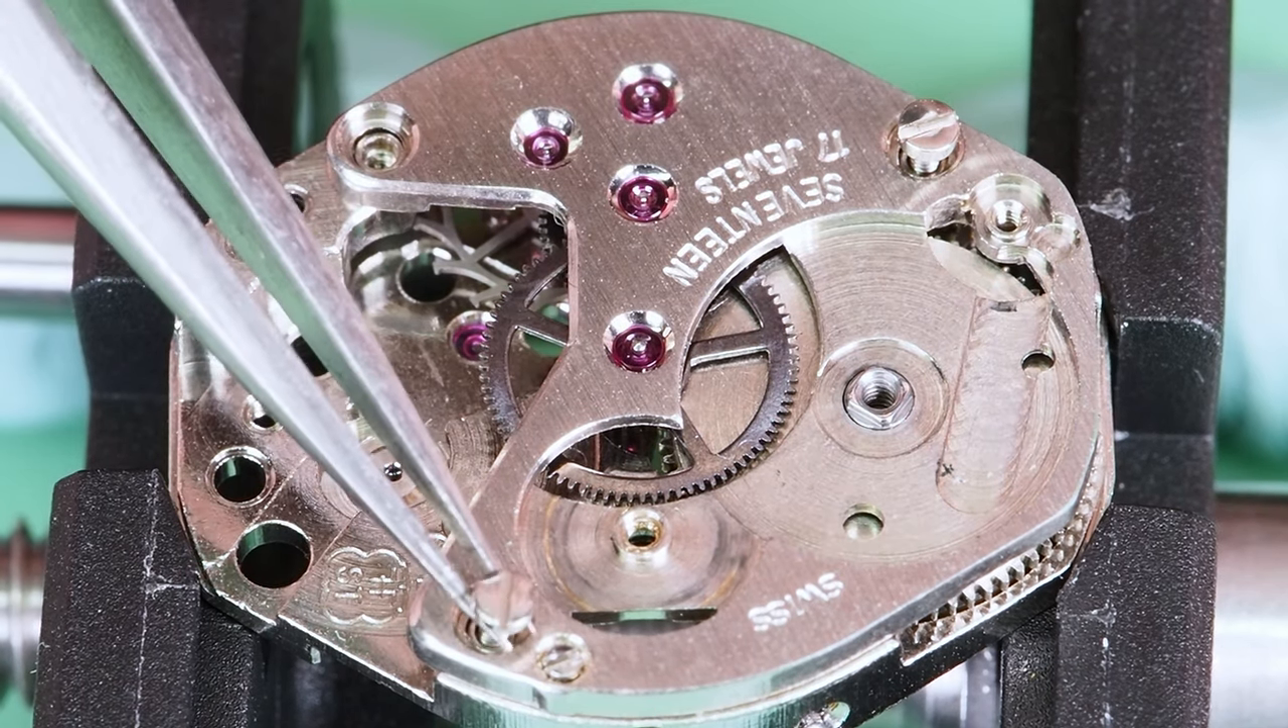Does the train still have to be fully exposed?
Yes.